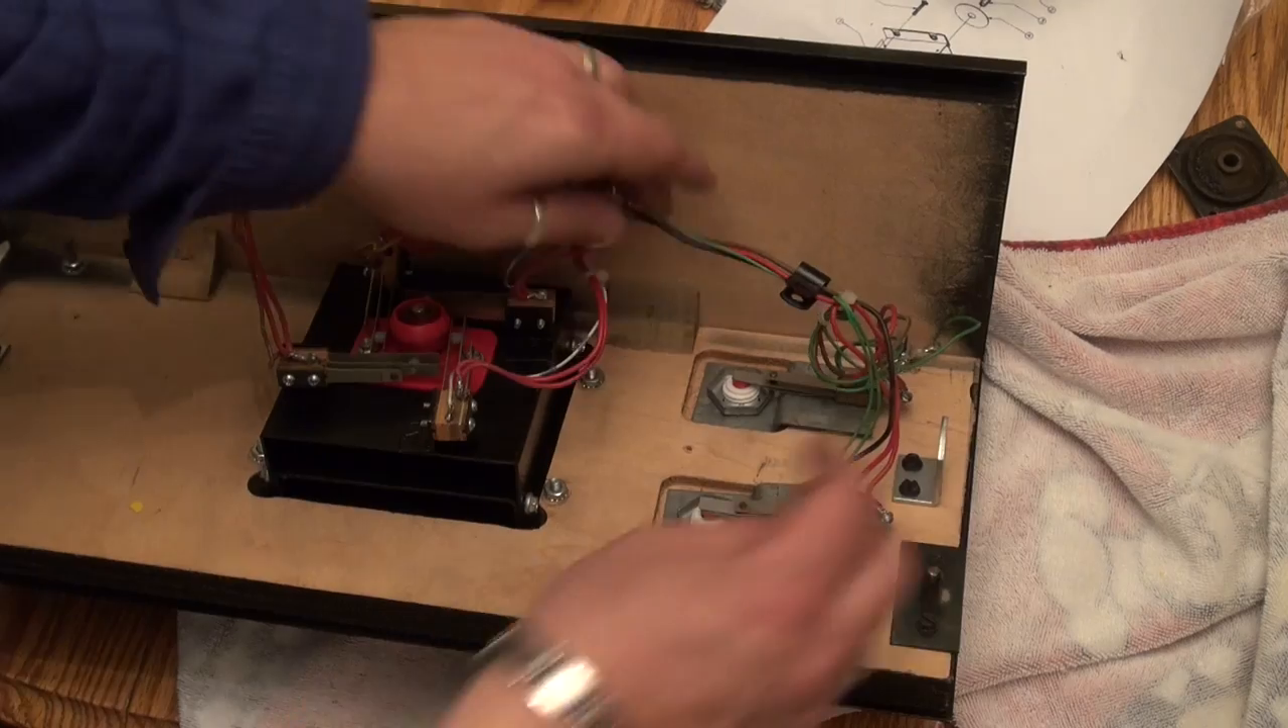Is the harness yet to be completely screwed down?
Yes.